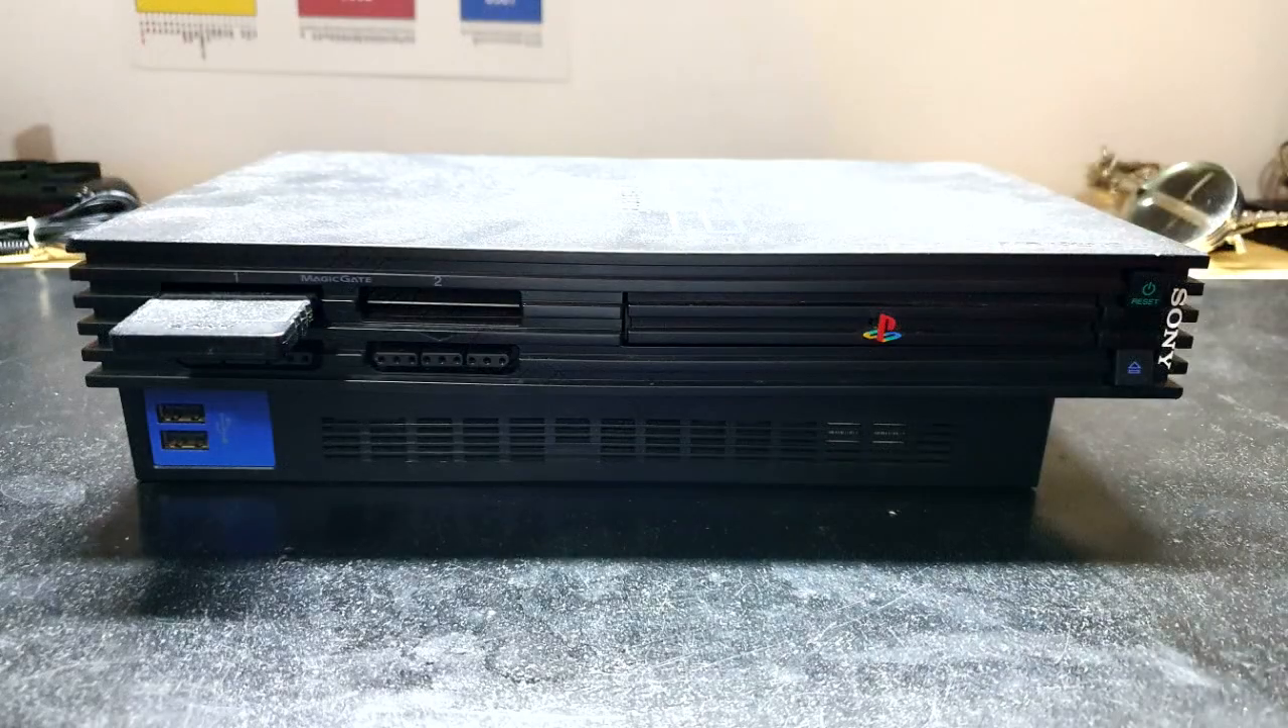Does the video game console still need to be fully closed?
No.